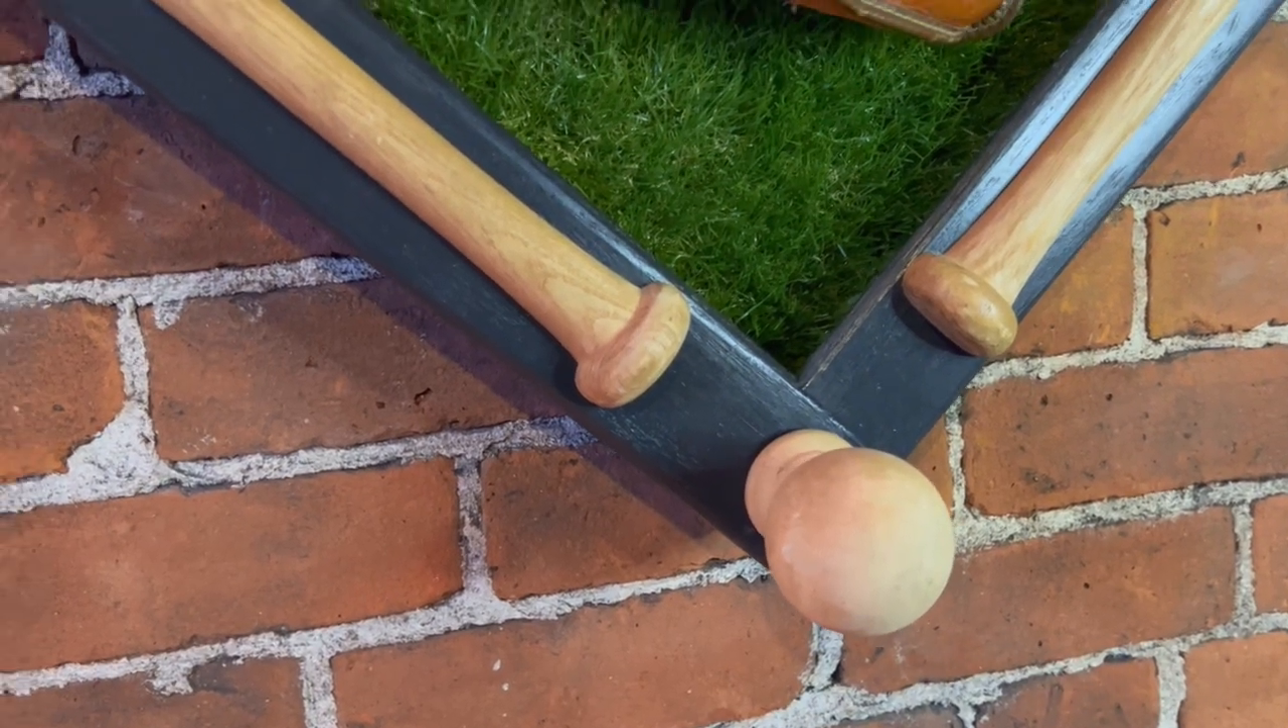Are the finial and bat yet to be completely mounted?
No.